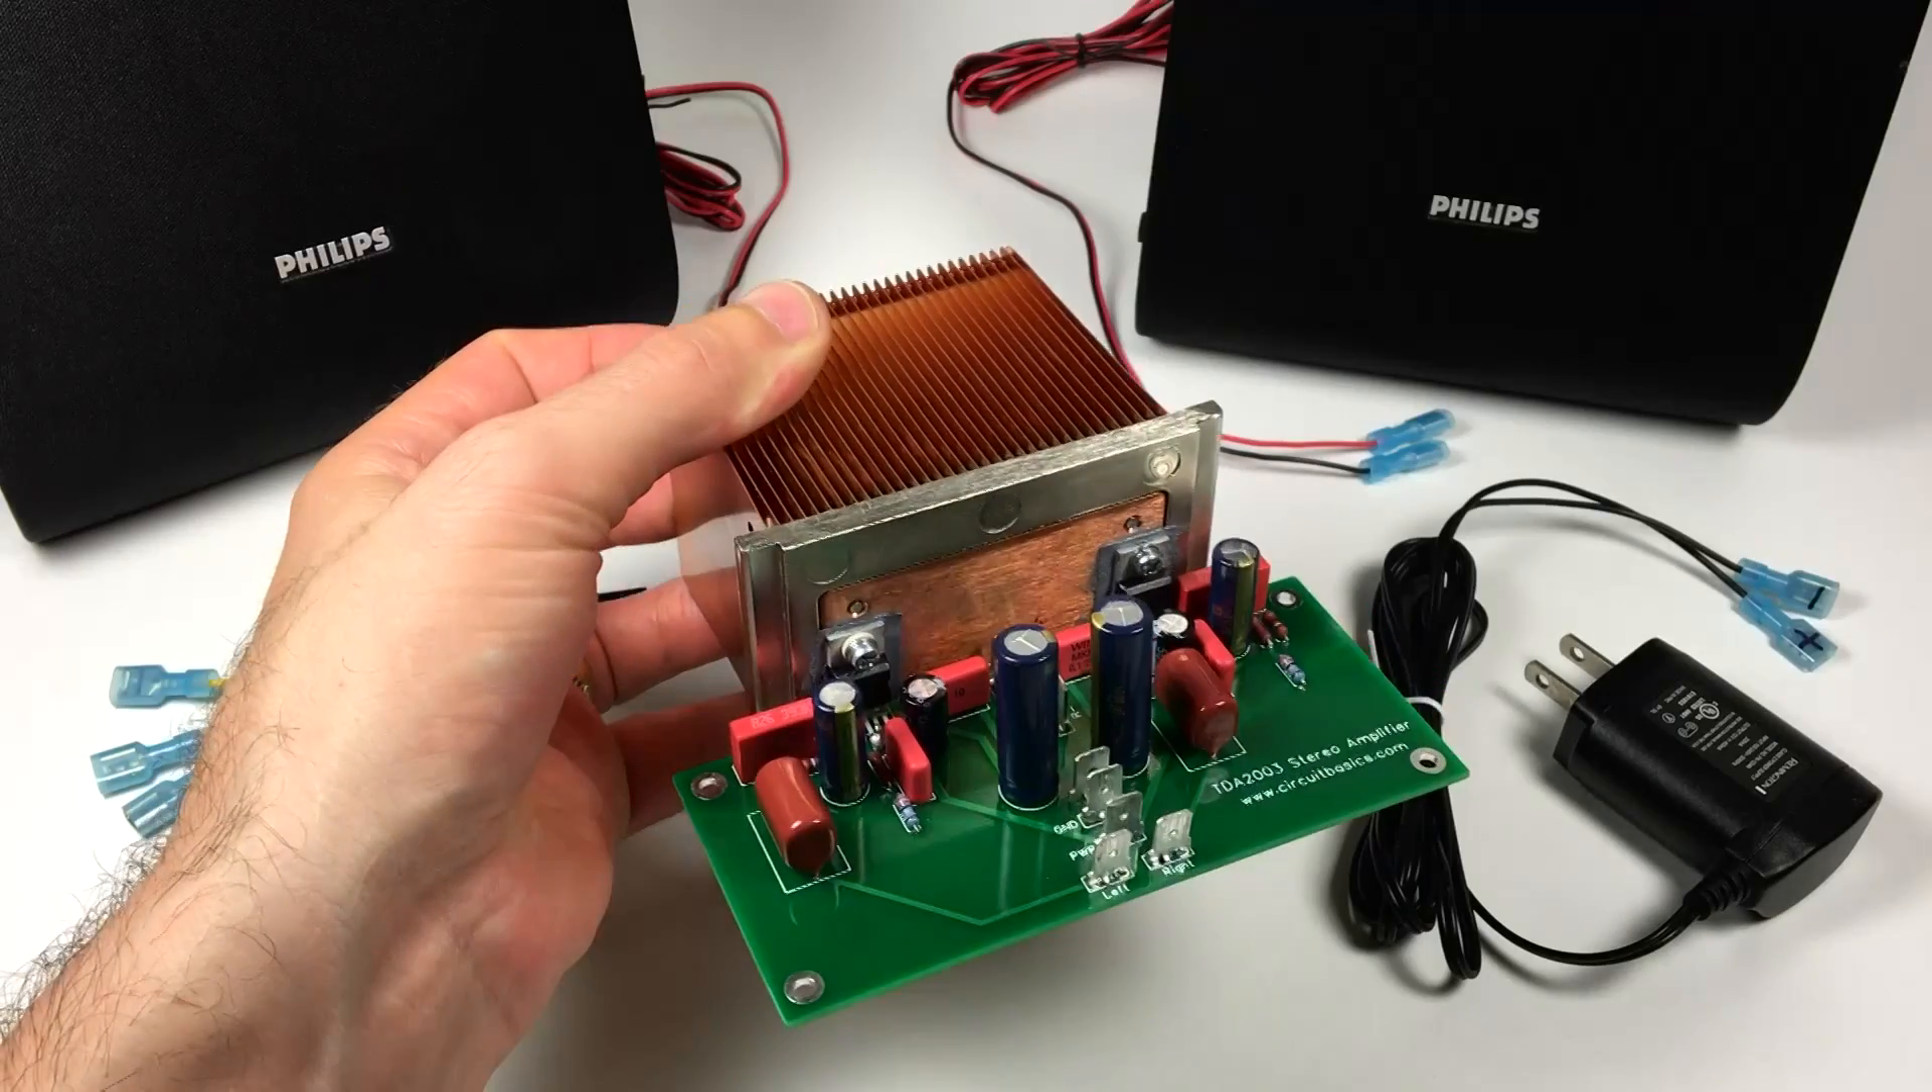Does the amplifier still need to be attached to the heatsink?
No.